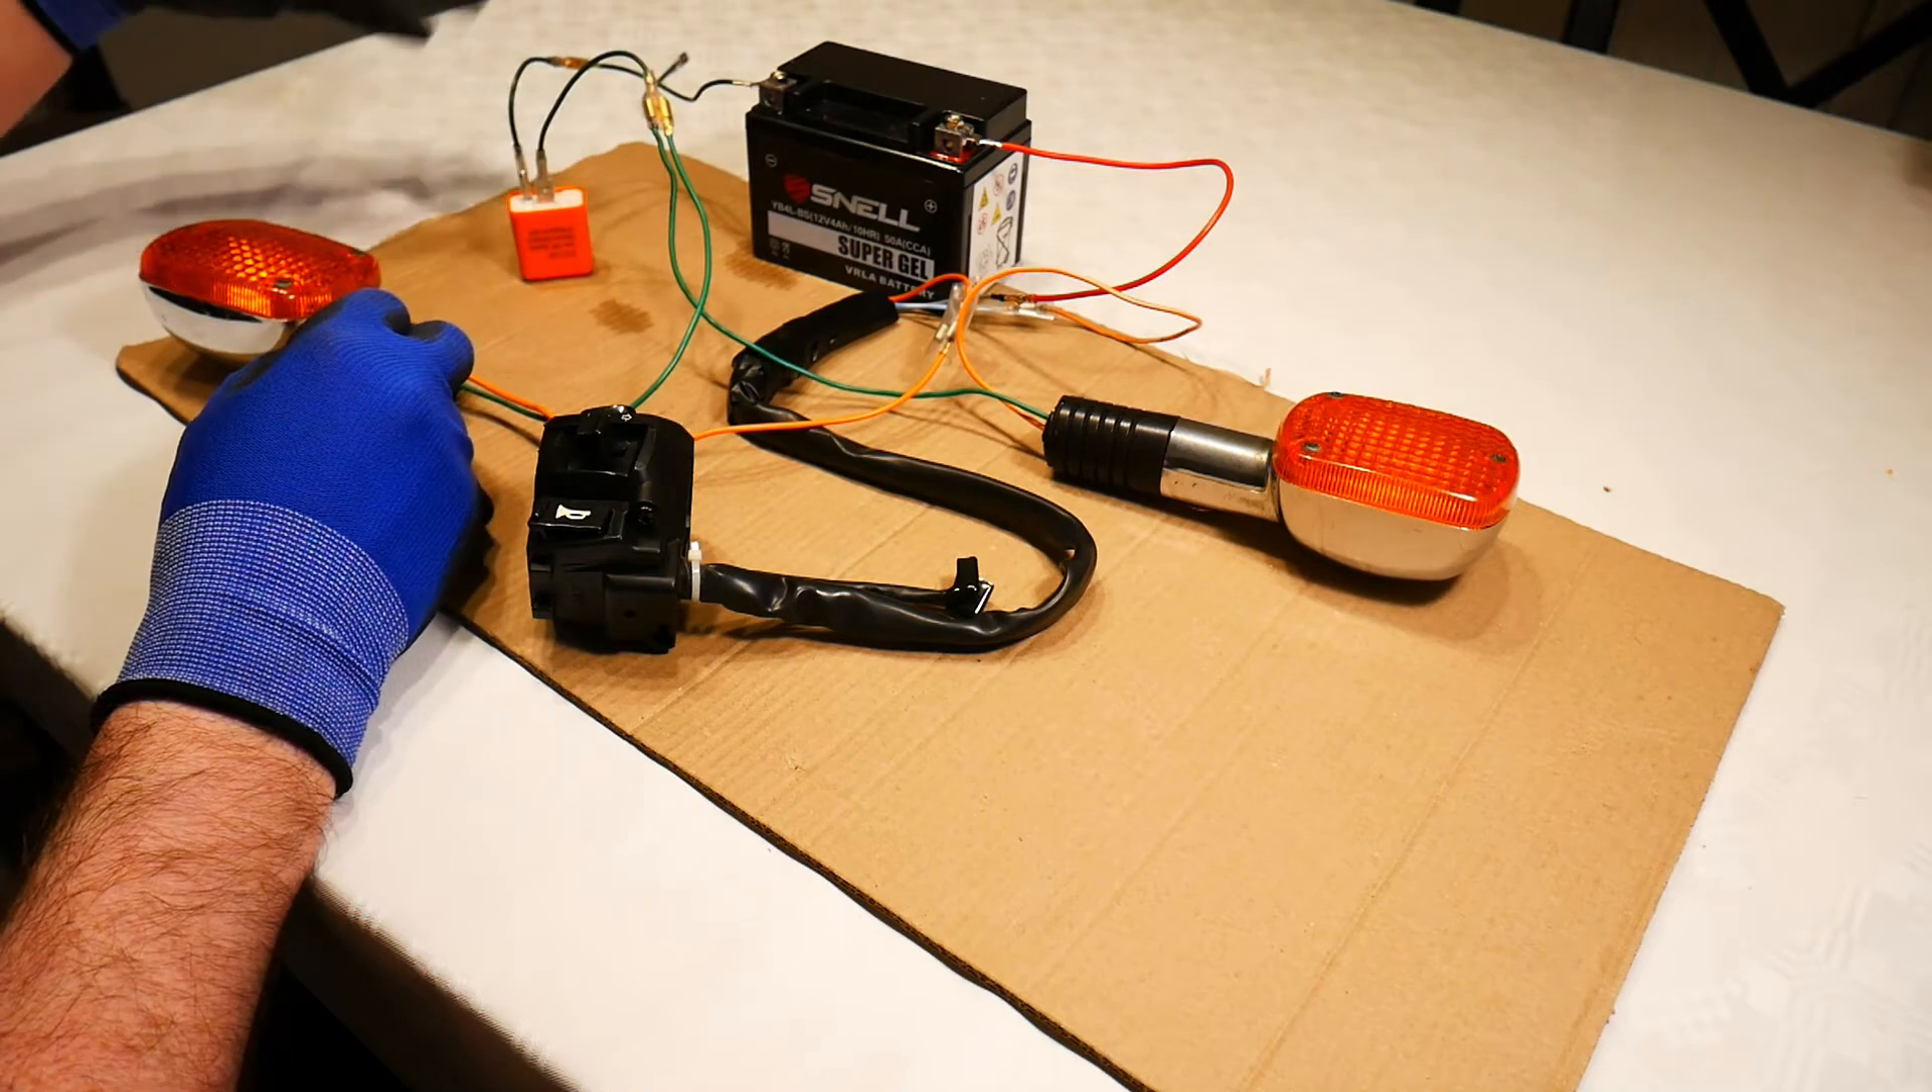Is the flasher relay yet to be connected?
No.